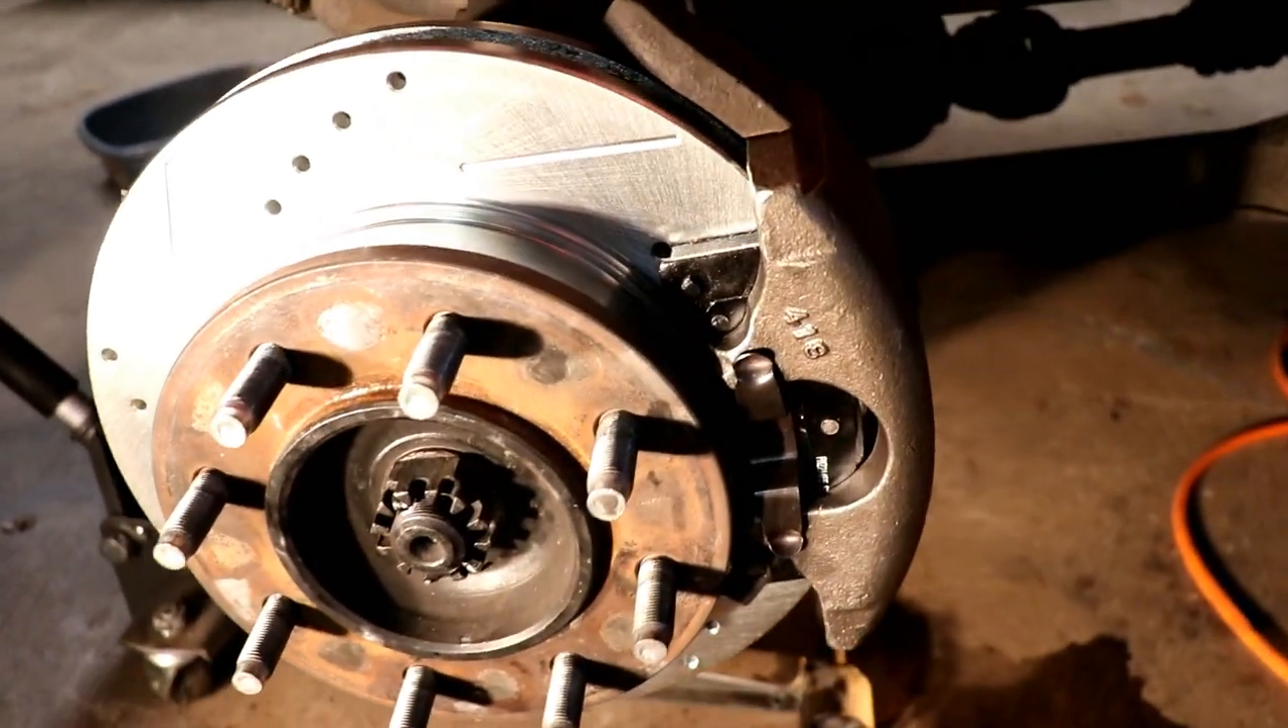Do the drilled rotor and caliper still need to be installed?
No.